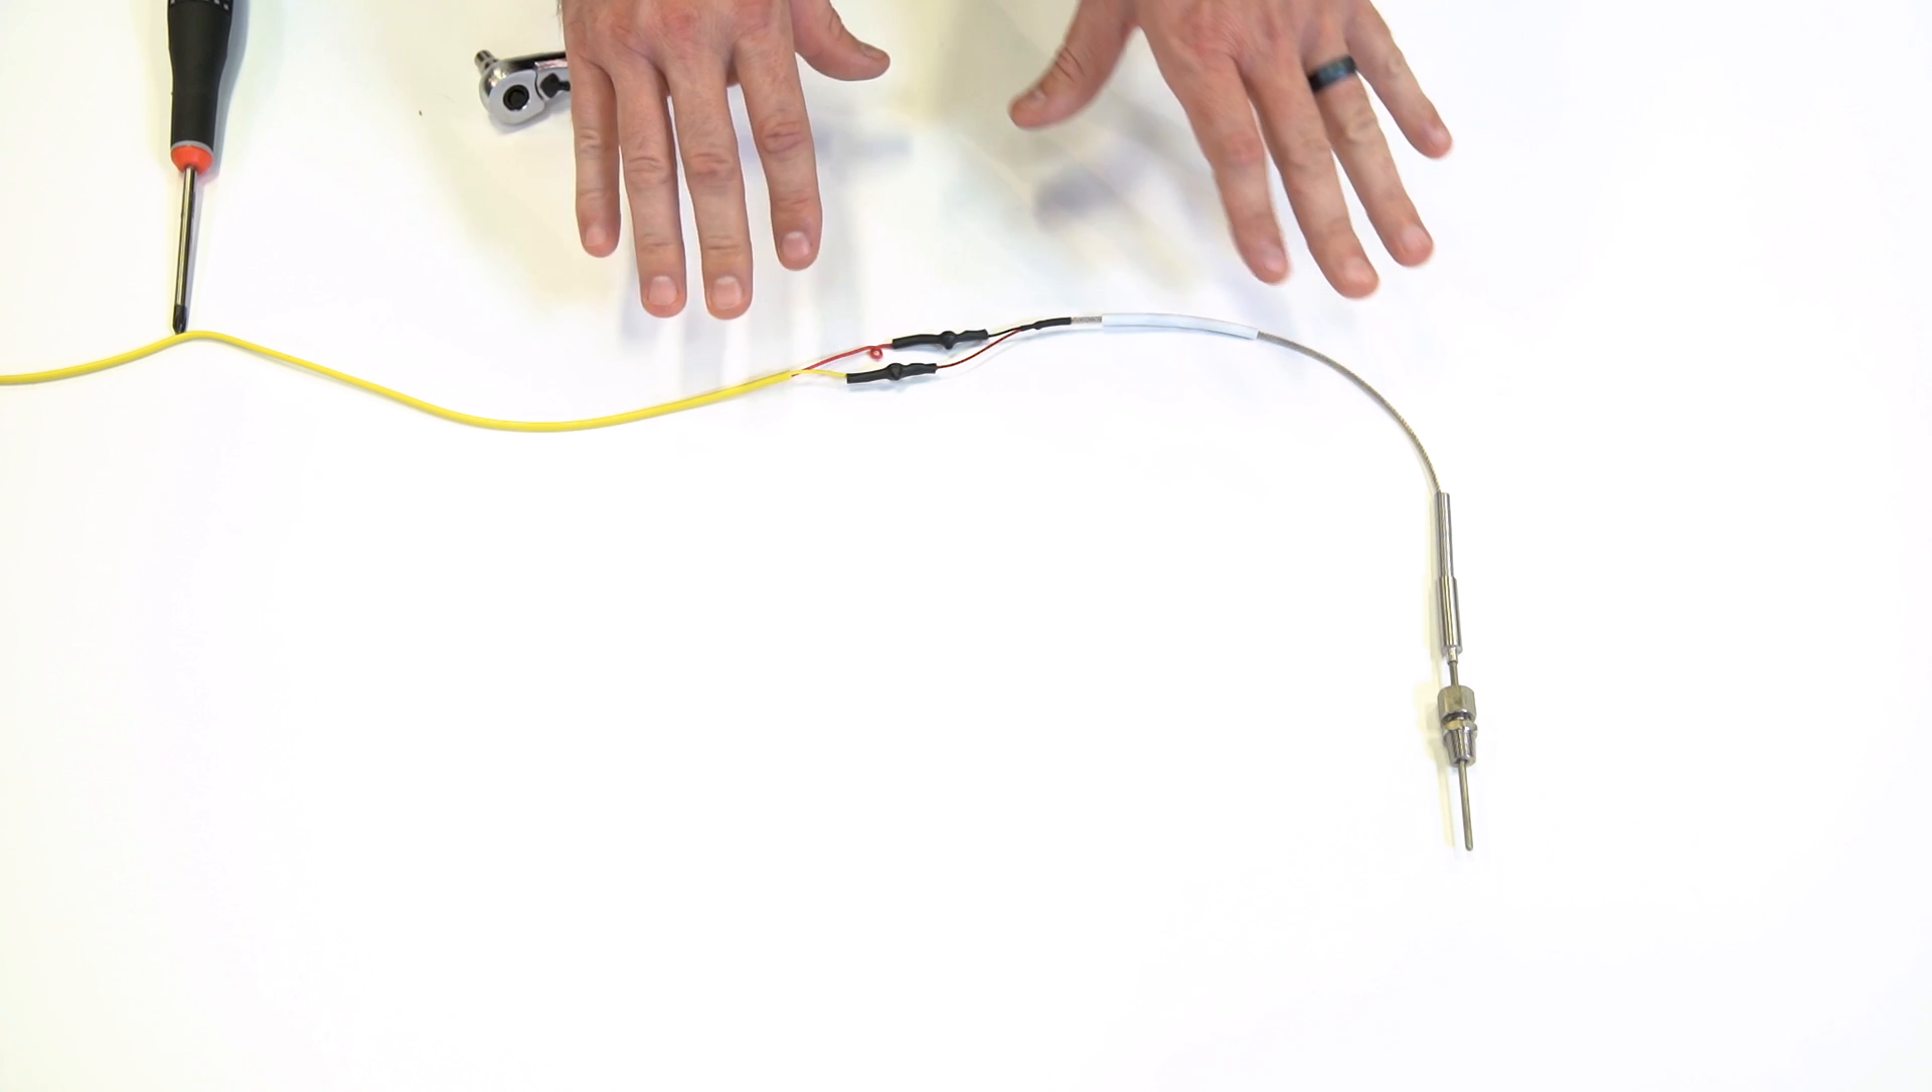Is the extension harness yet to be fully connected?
No.